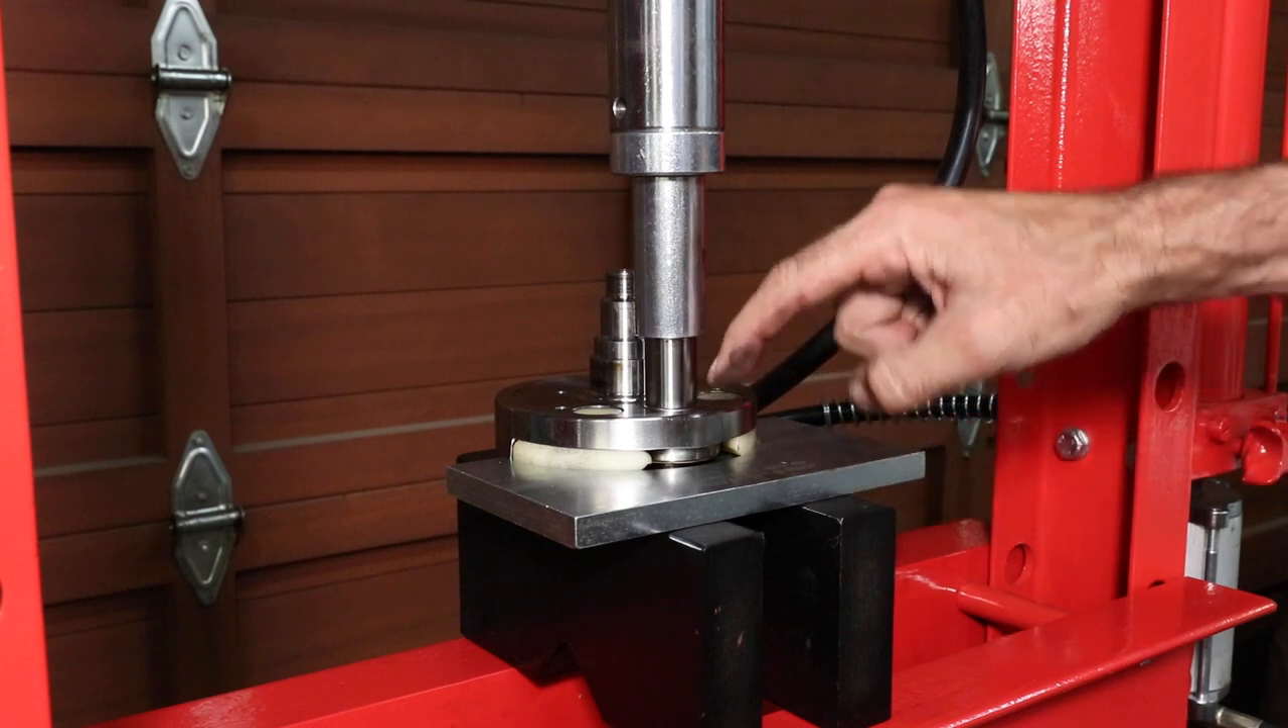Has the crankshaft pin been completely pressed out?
No.